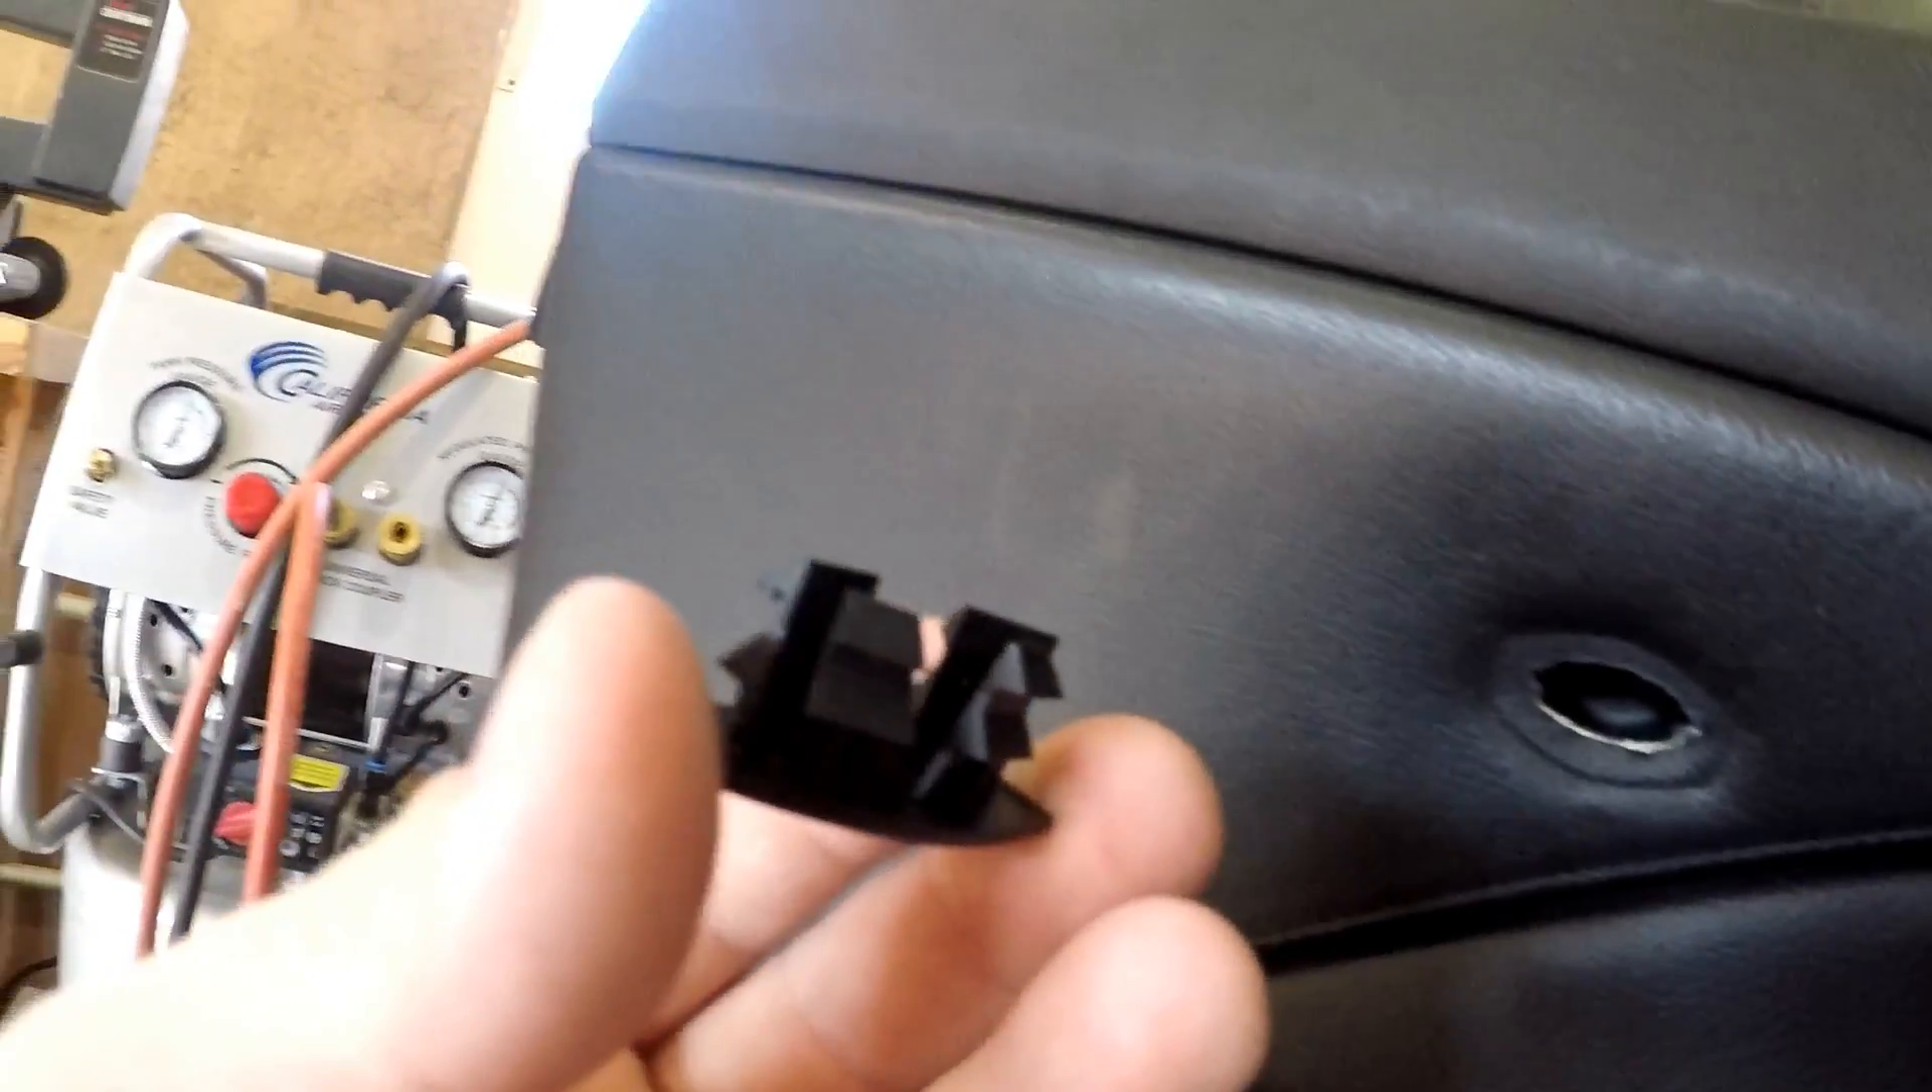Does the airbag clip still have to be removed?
No.